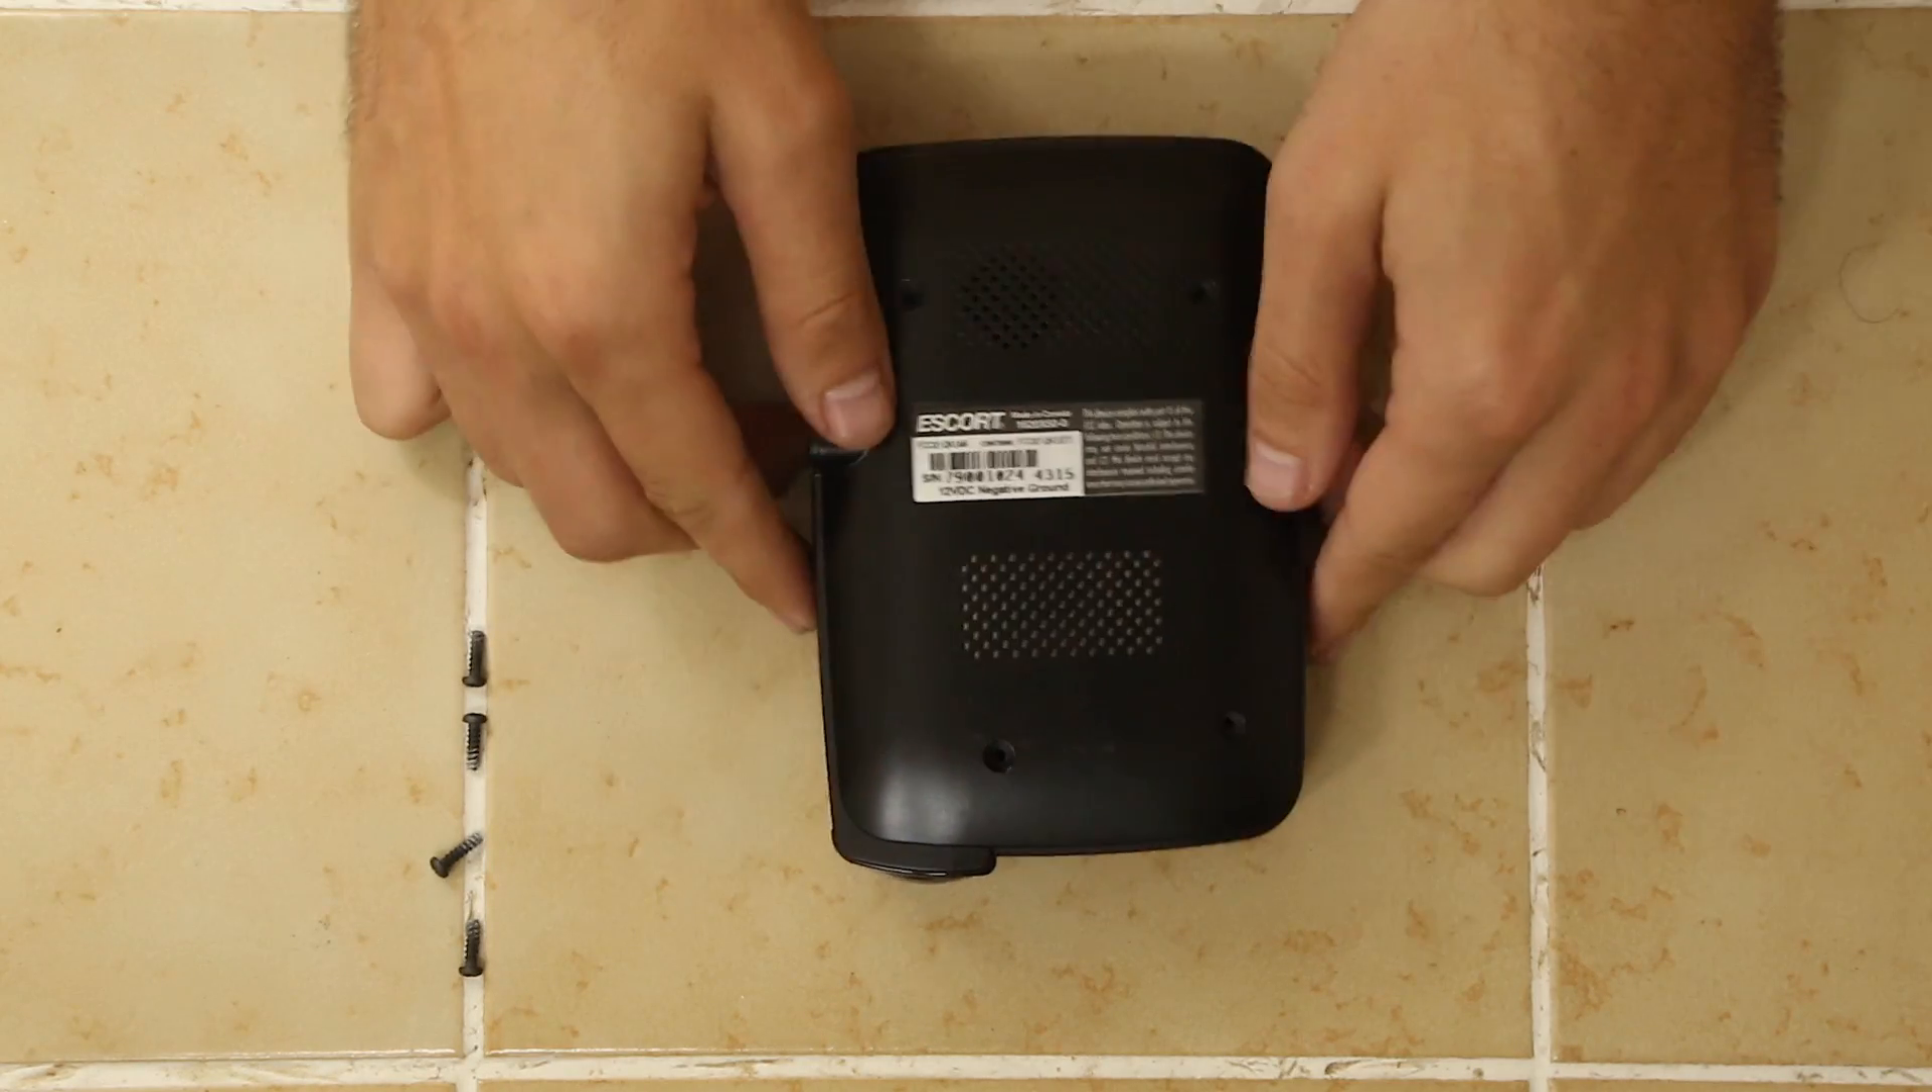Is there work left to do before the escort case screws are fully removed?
No.